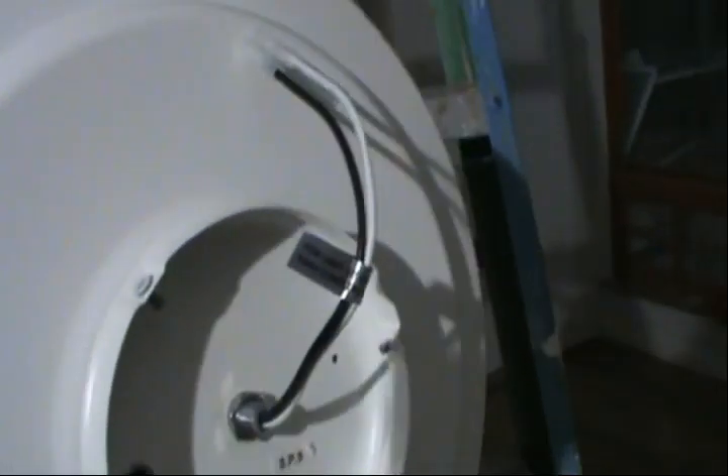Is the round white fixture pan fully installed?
No.